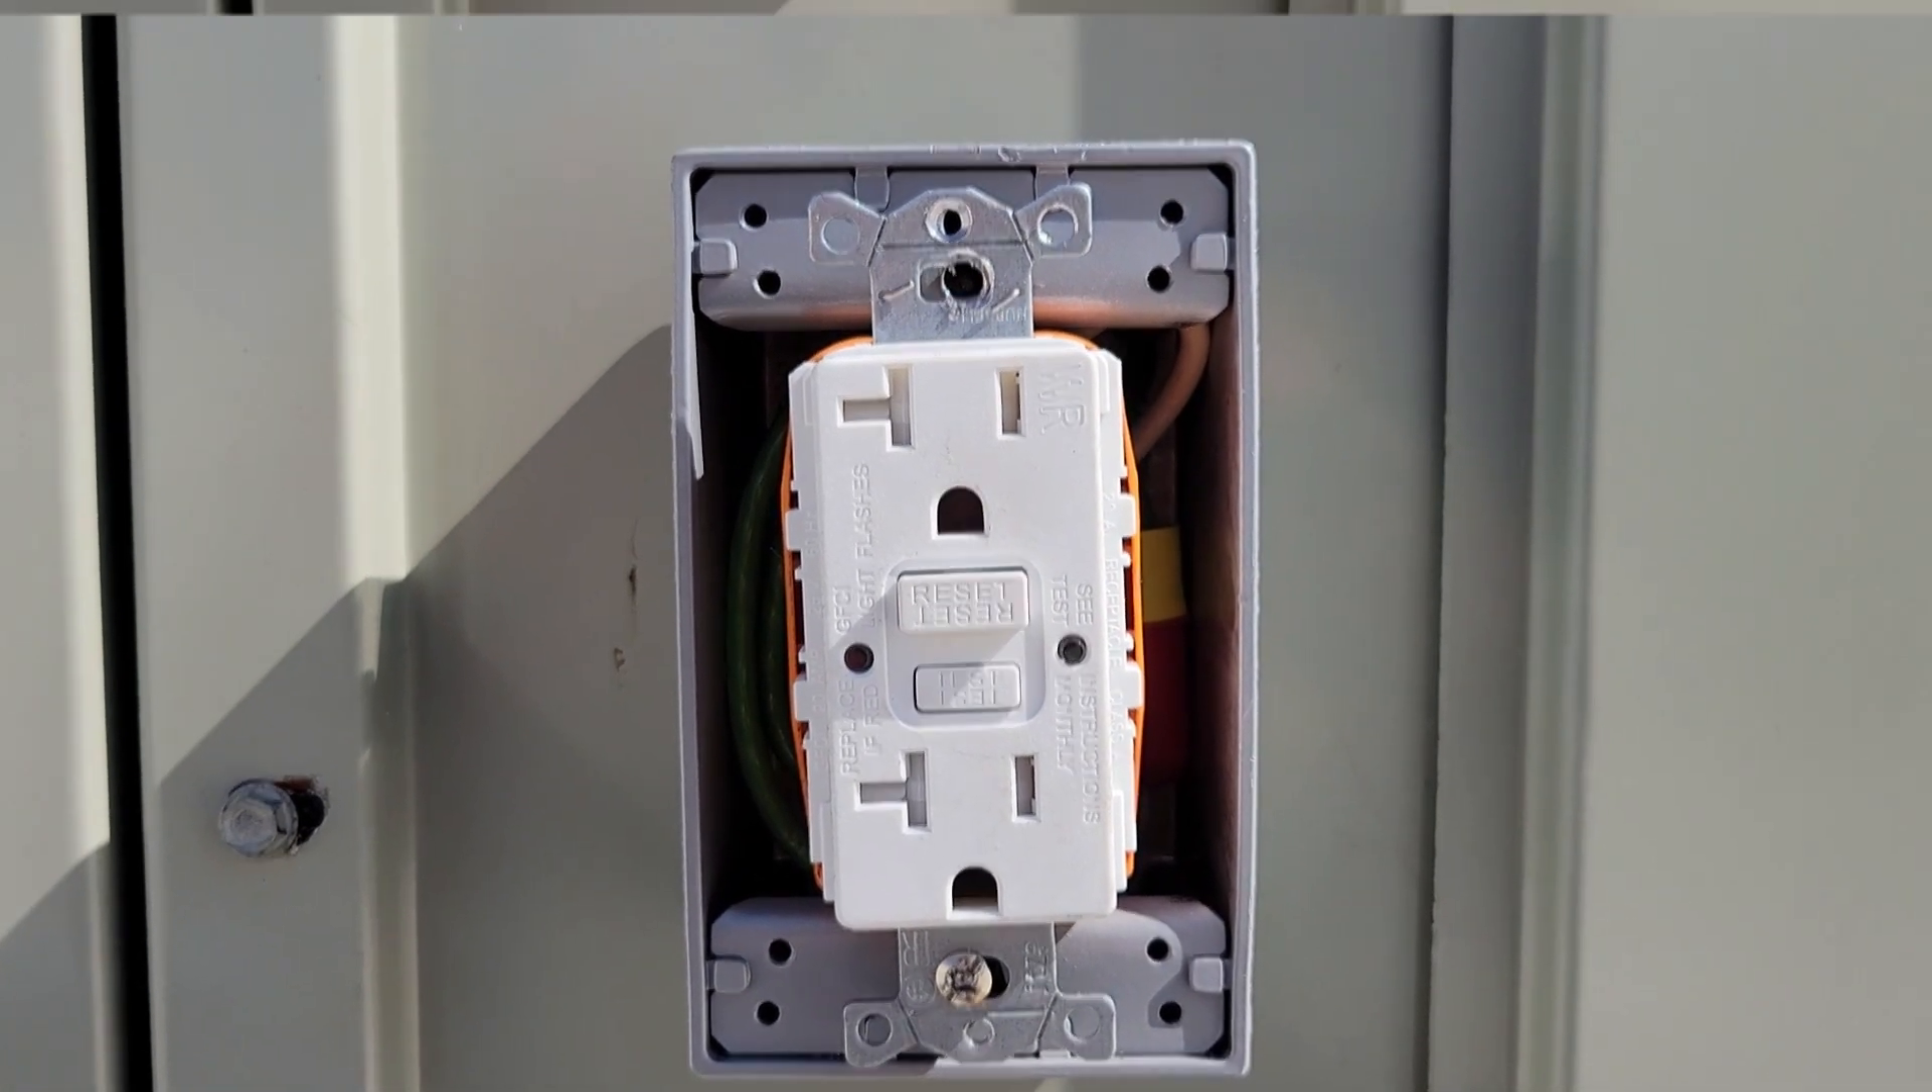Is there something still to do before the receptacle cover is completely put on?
Yes.